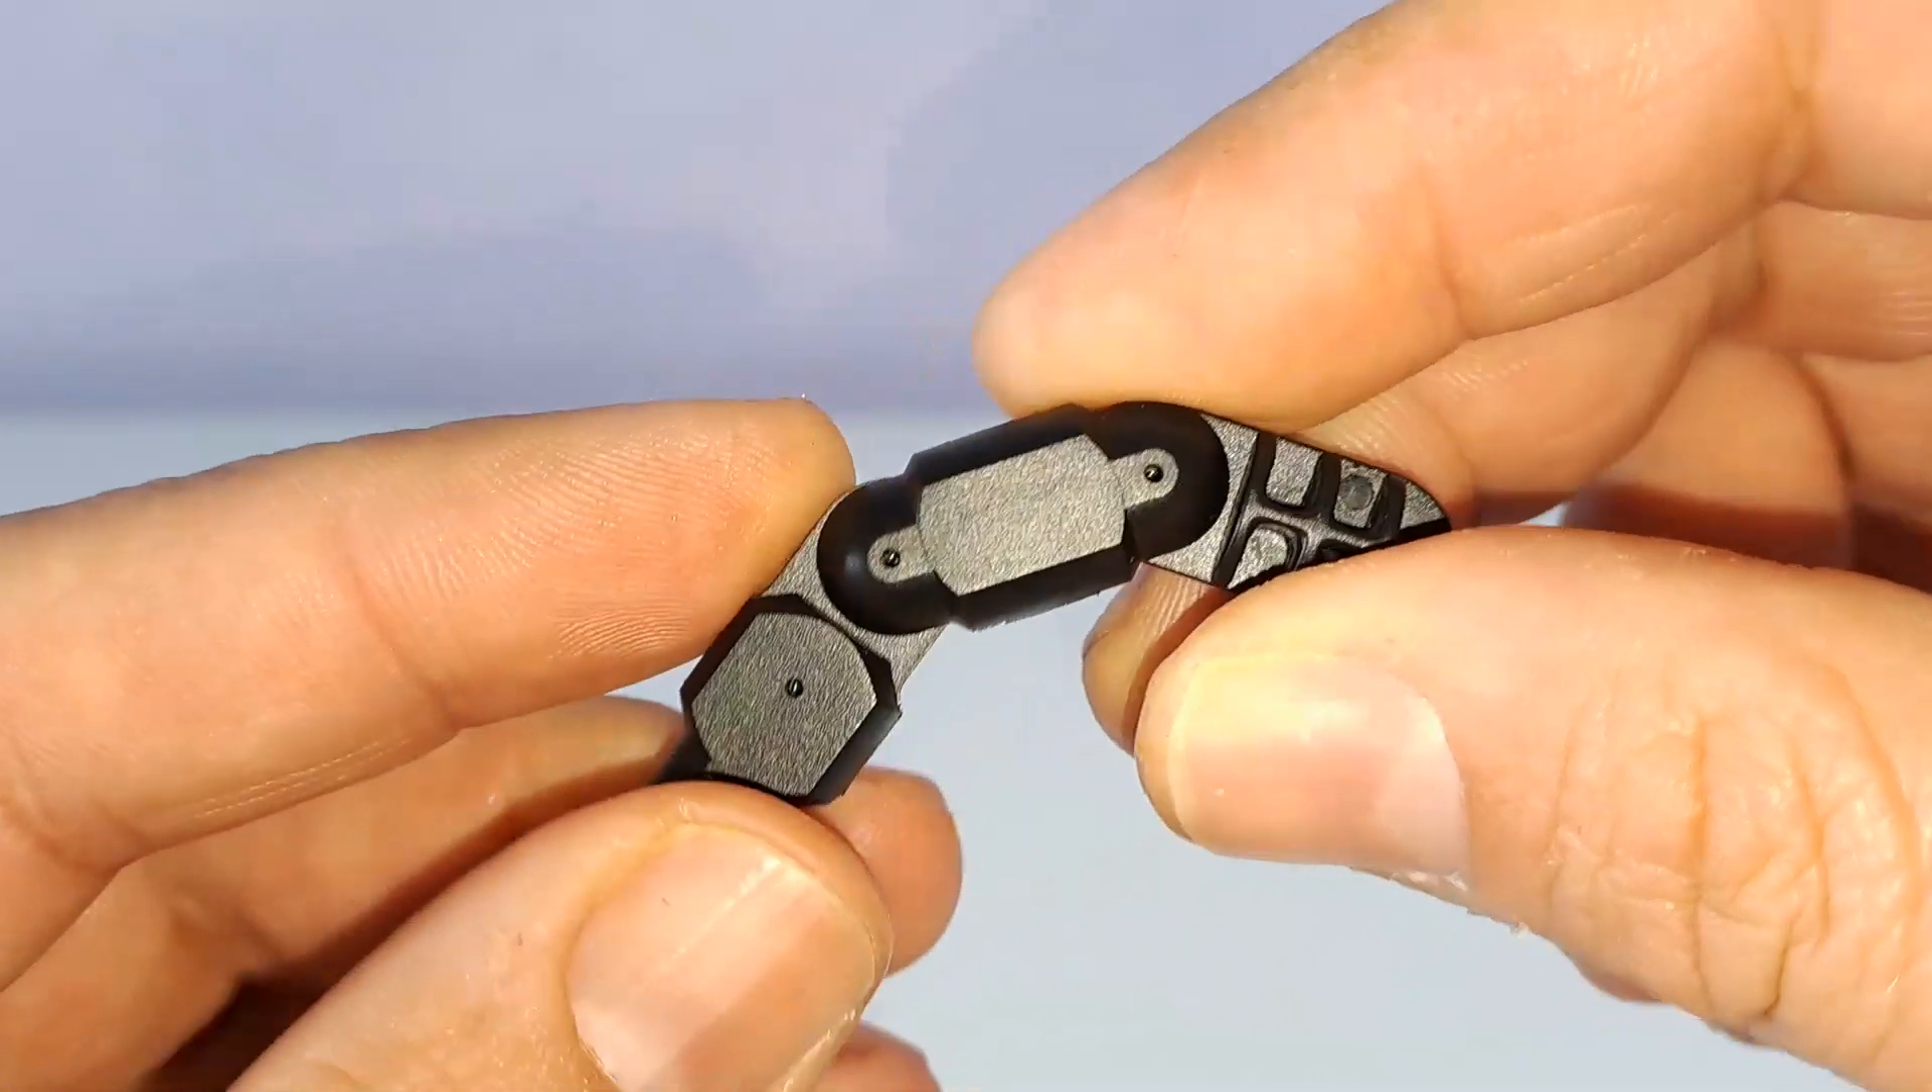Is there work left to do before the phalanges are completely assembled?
No.